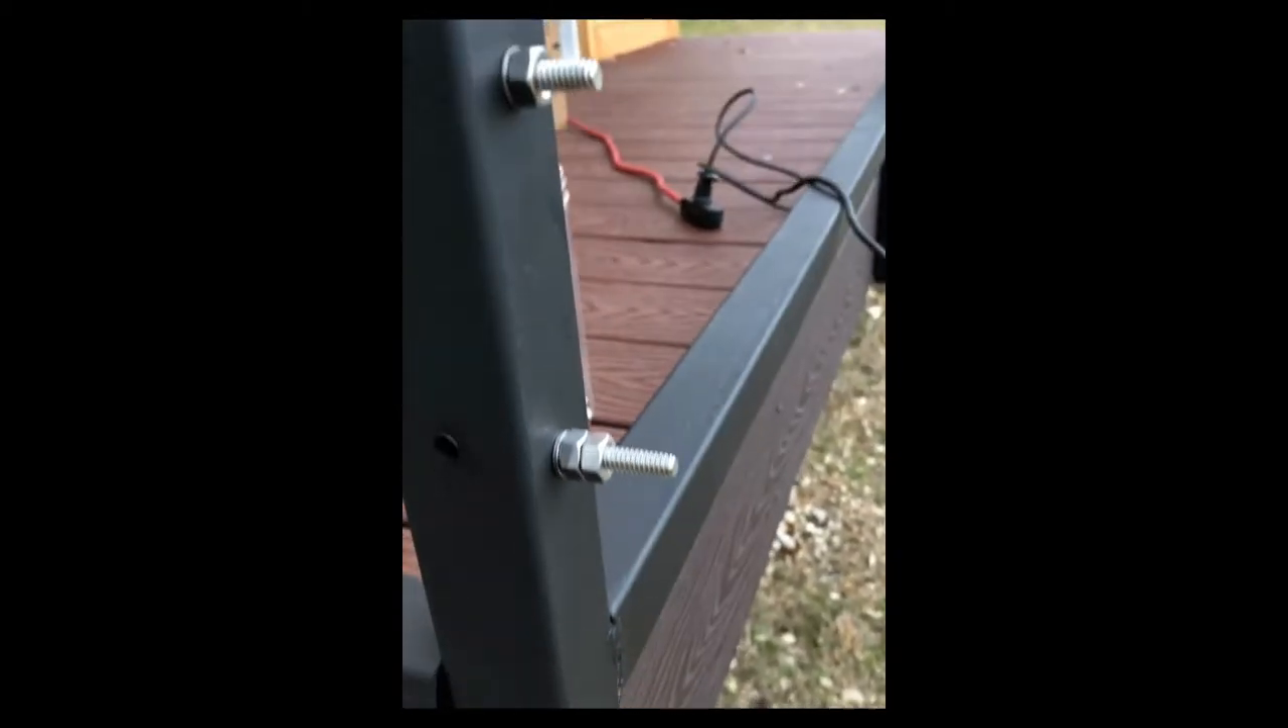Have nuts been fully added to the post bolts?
Yes.